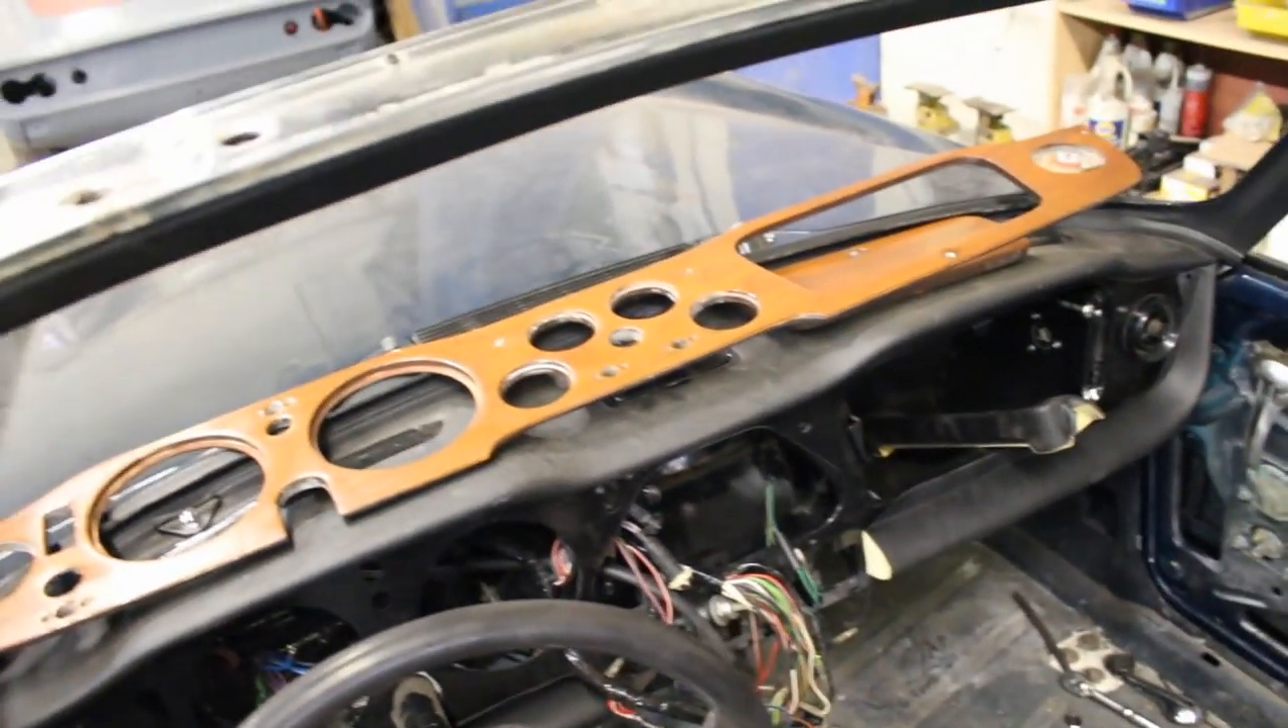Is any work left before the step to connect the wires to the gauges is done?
Yes.